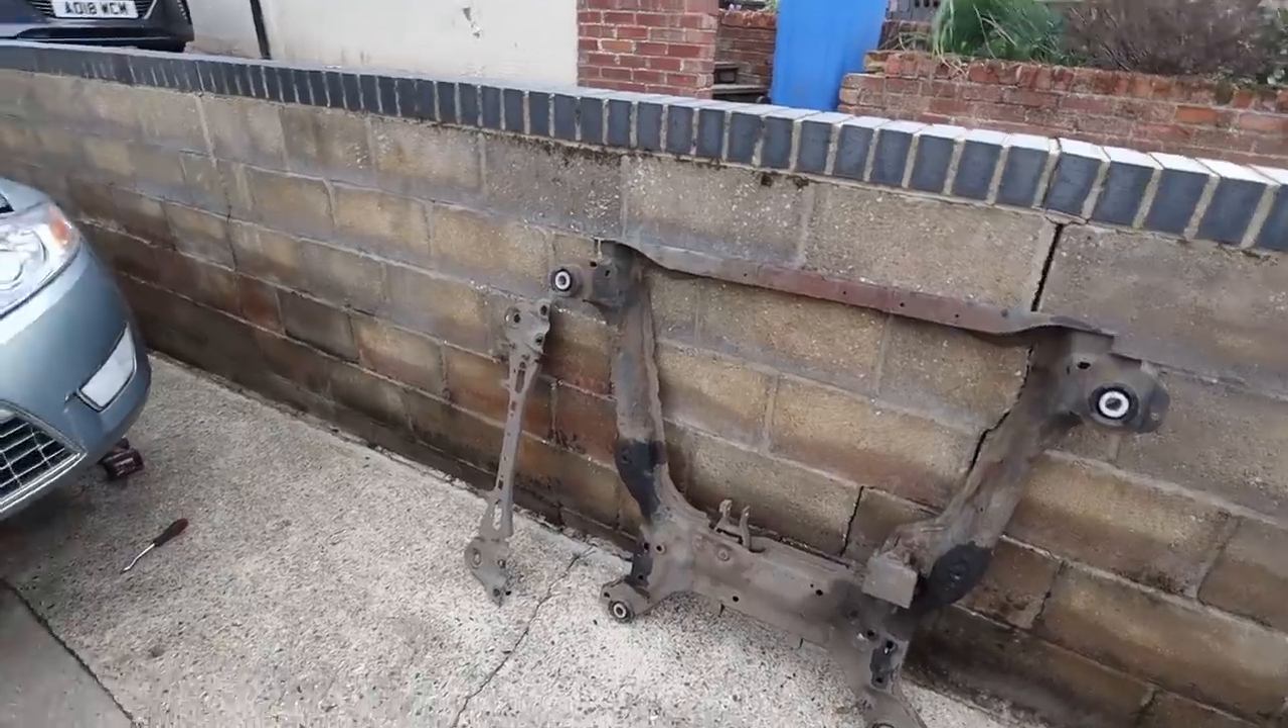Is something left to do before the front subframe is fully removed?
No.